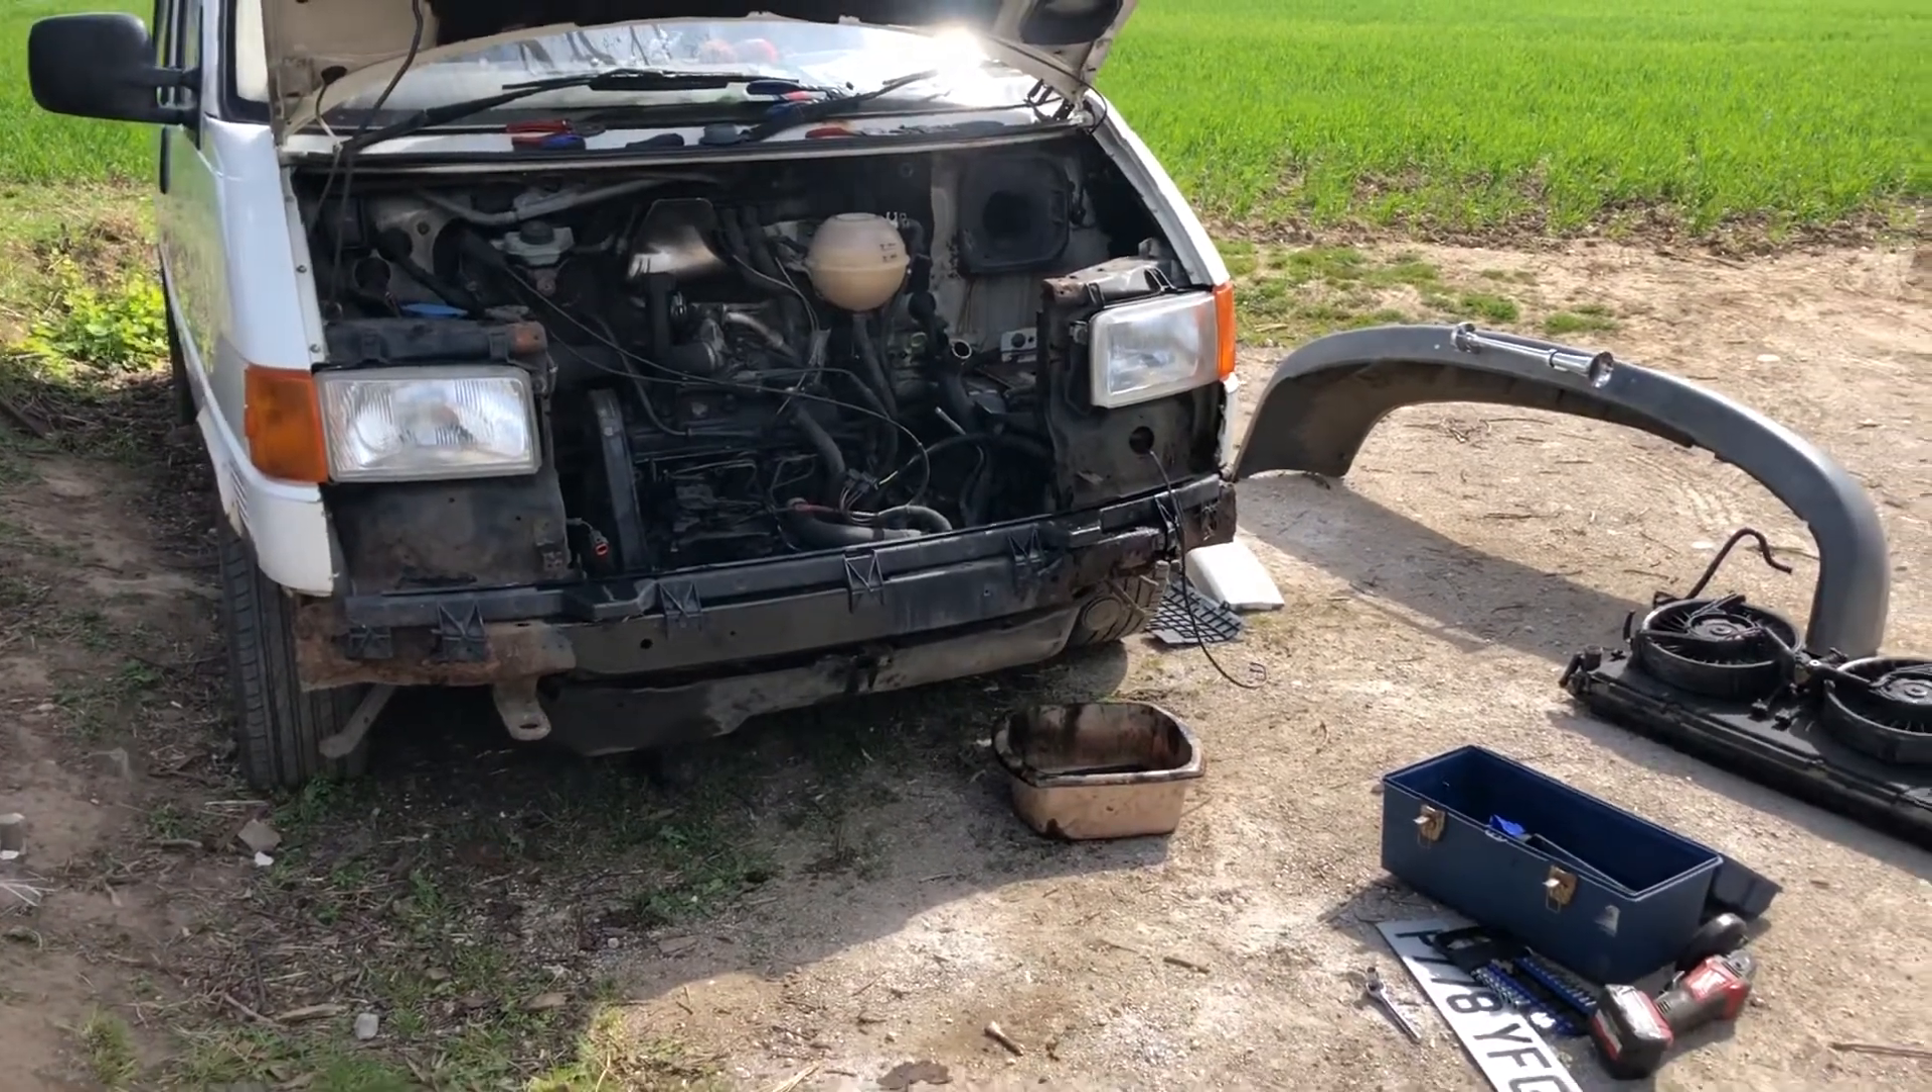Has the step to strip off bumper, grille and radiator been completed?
Yes.